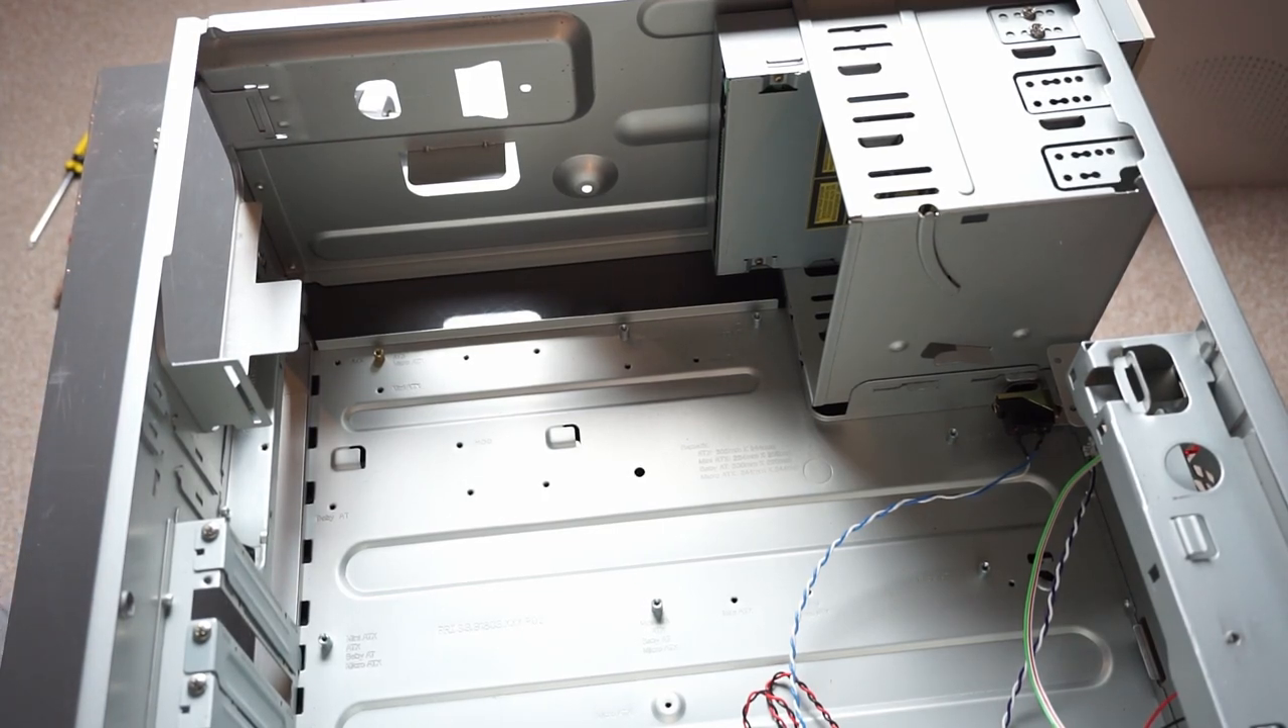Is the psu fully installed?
No.